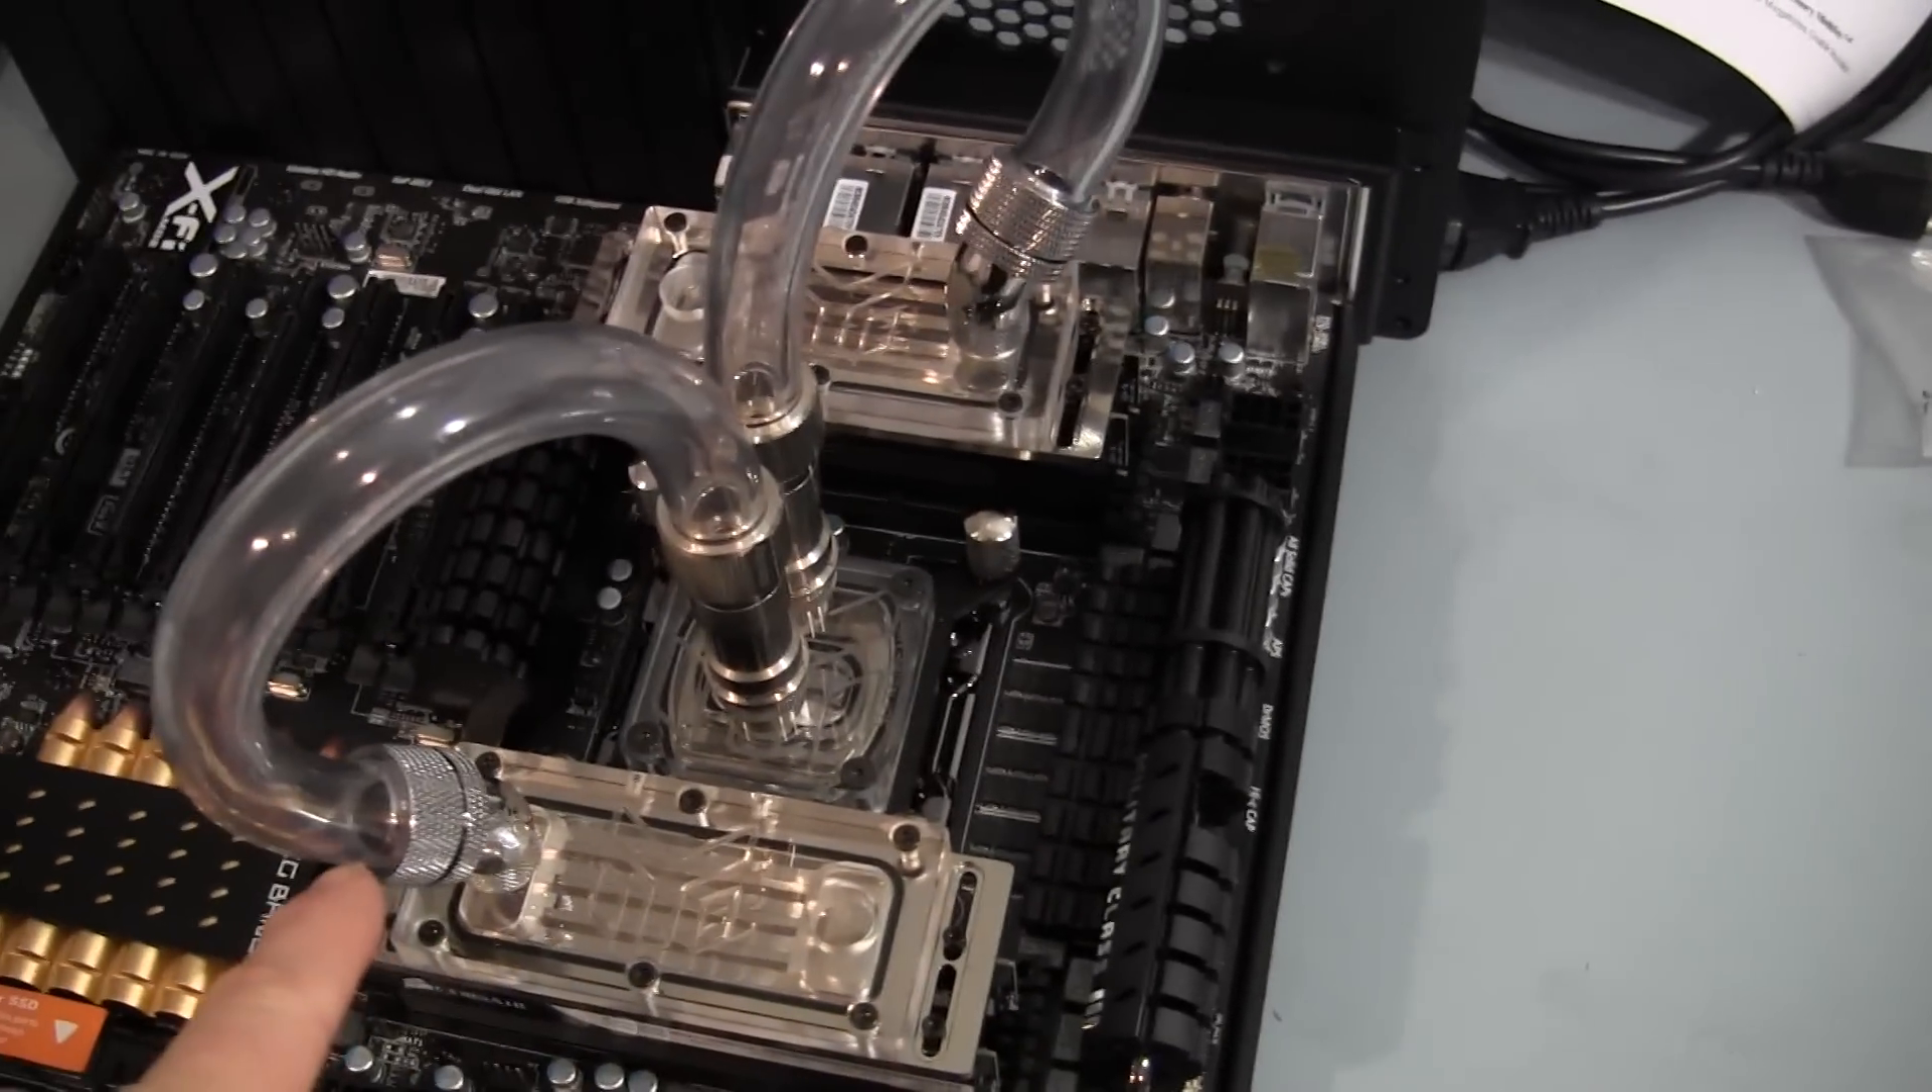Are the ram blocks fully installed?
Yes.